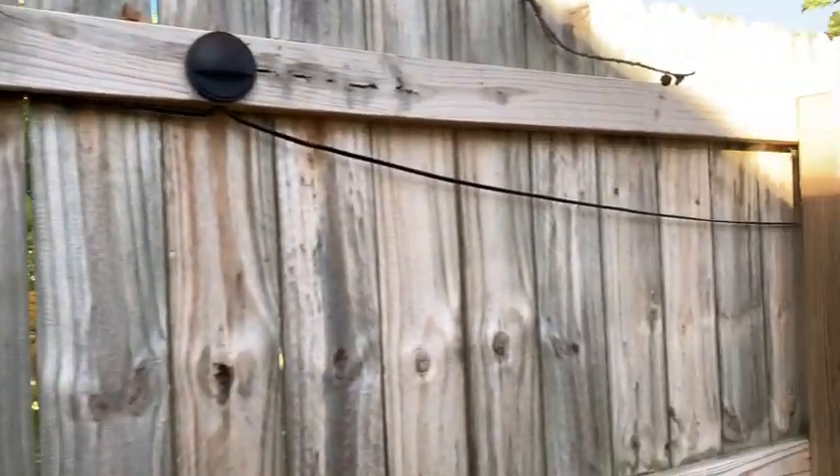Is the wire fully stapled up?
No.